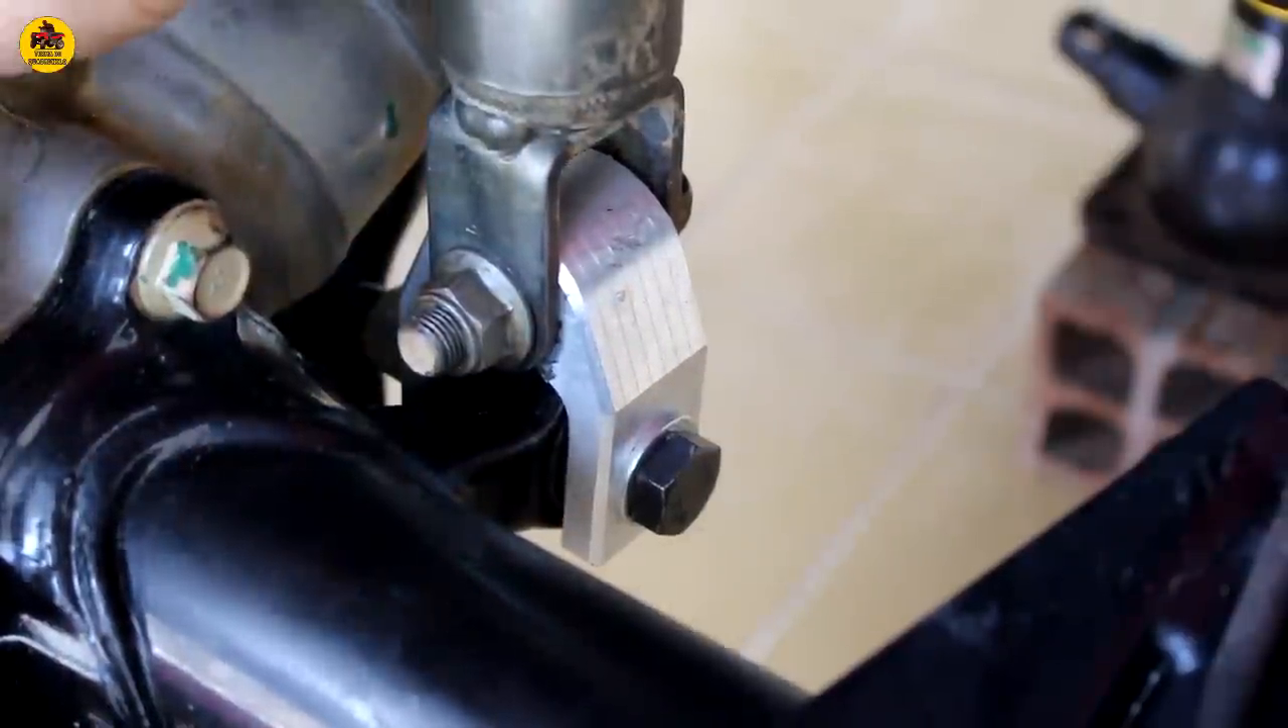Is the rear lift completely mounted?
Yes.